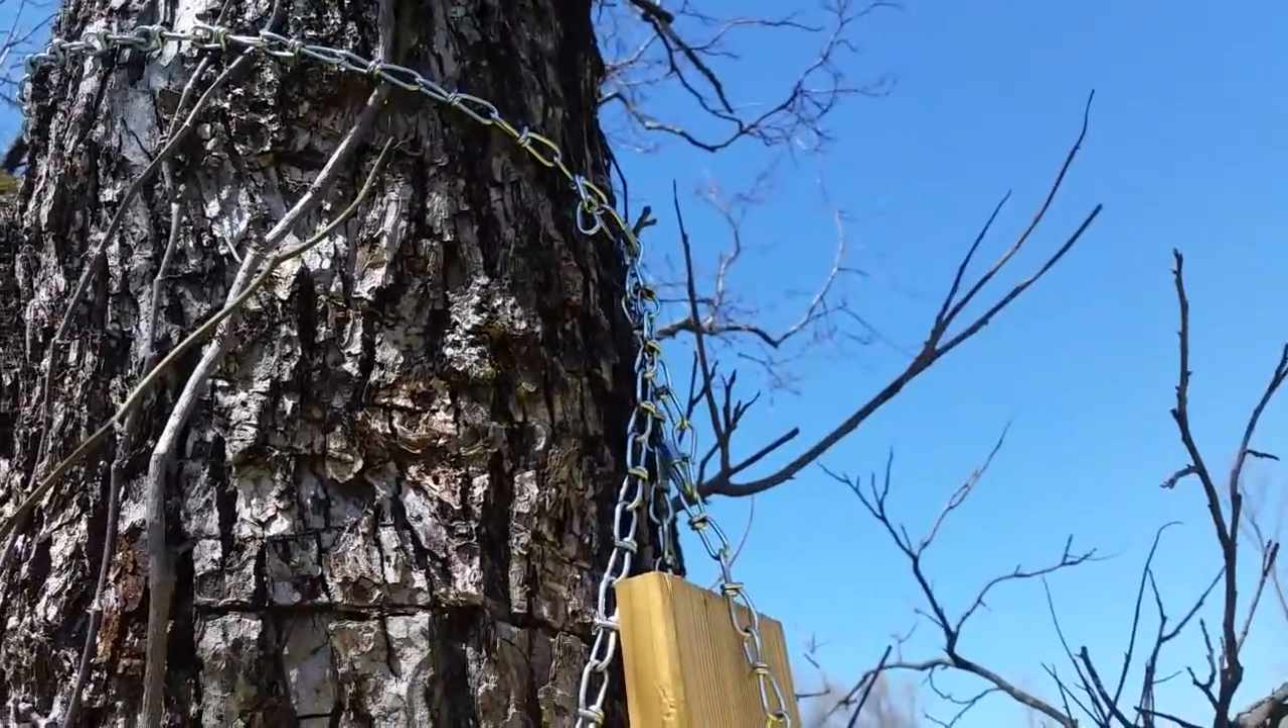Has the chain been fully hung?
Yes.